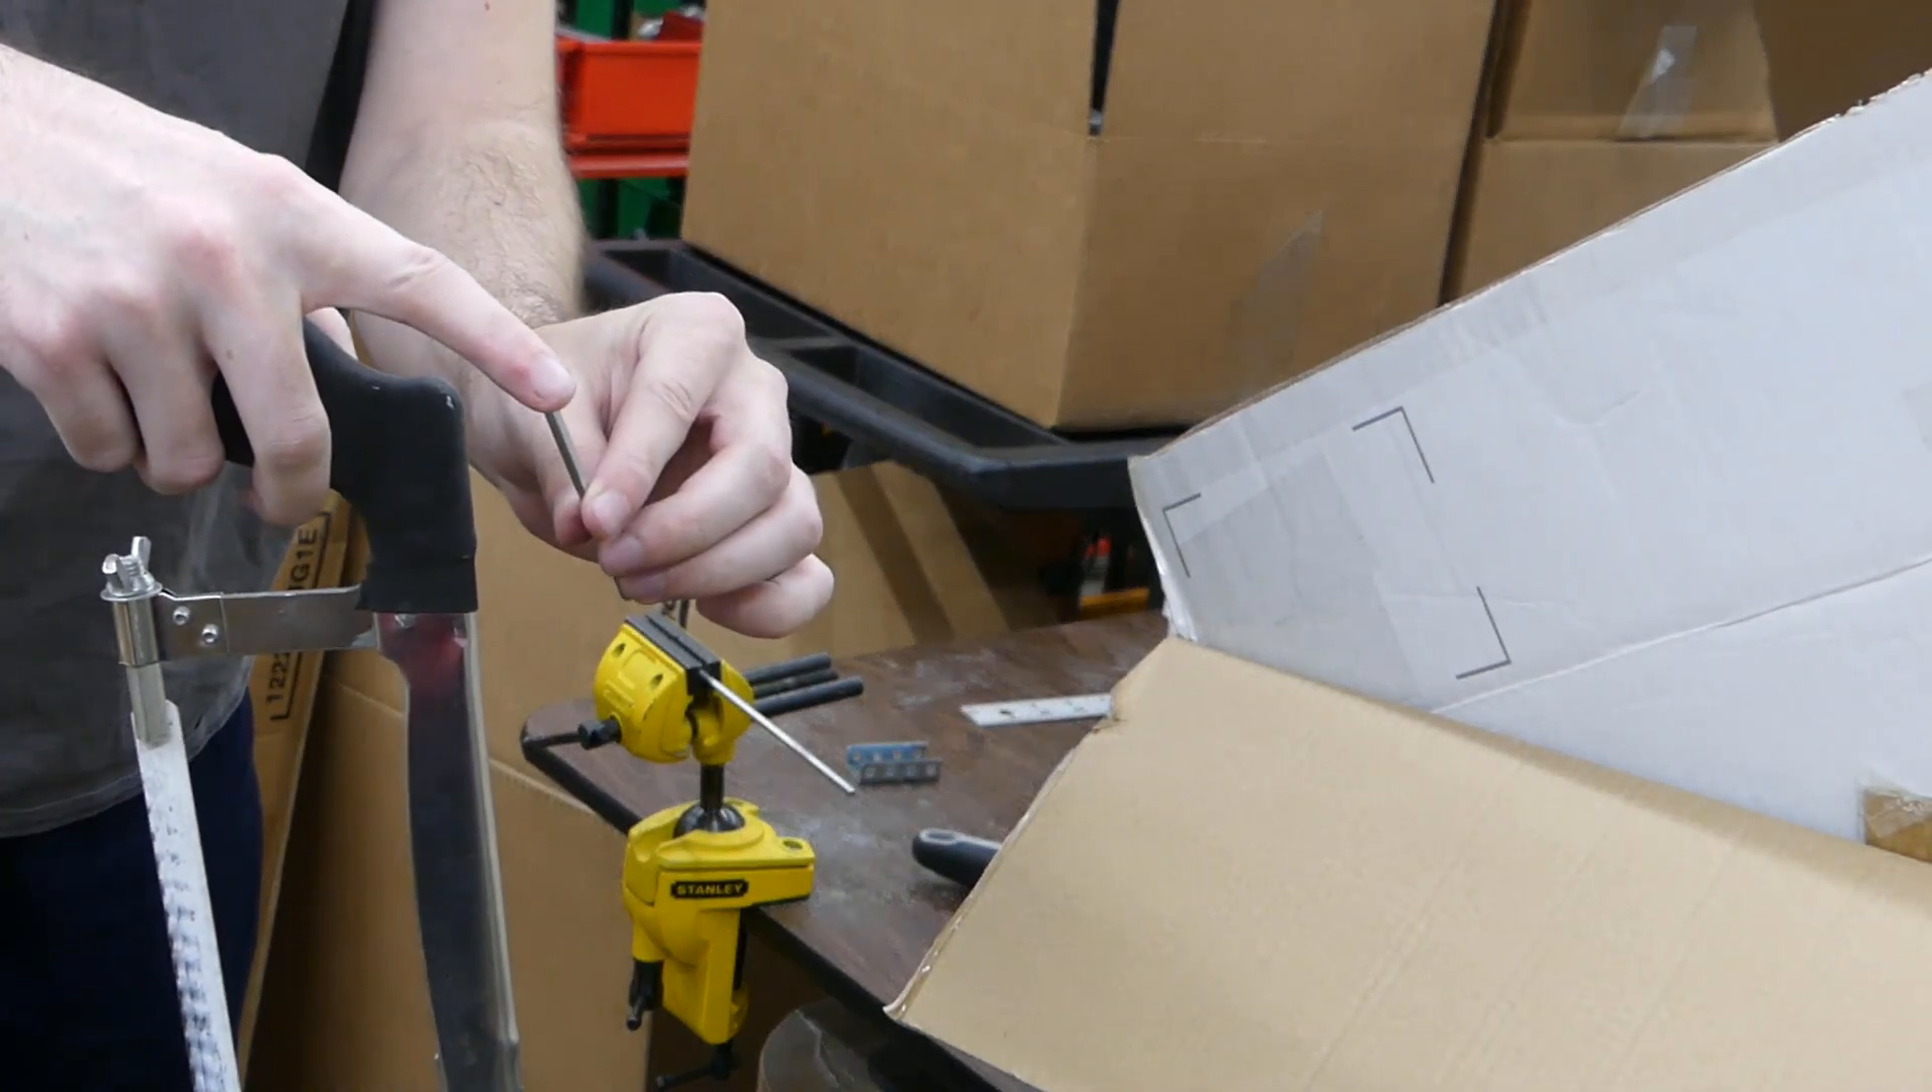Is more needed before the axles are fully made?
Yes.